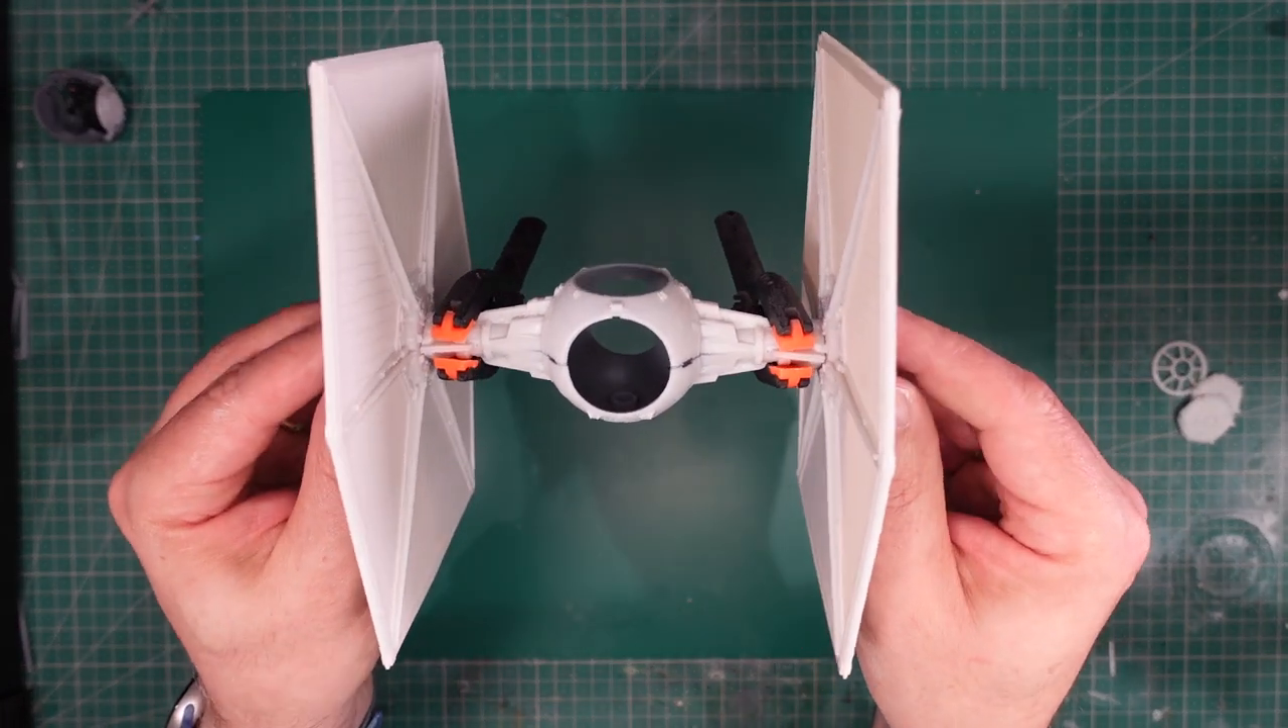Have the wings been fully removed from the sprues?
Yes.